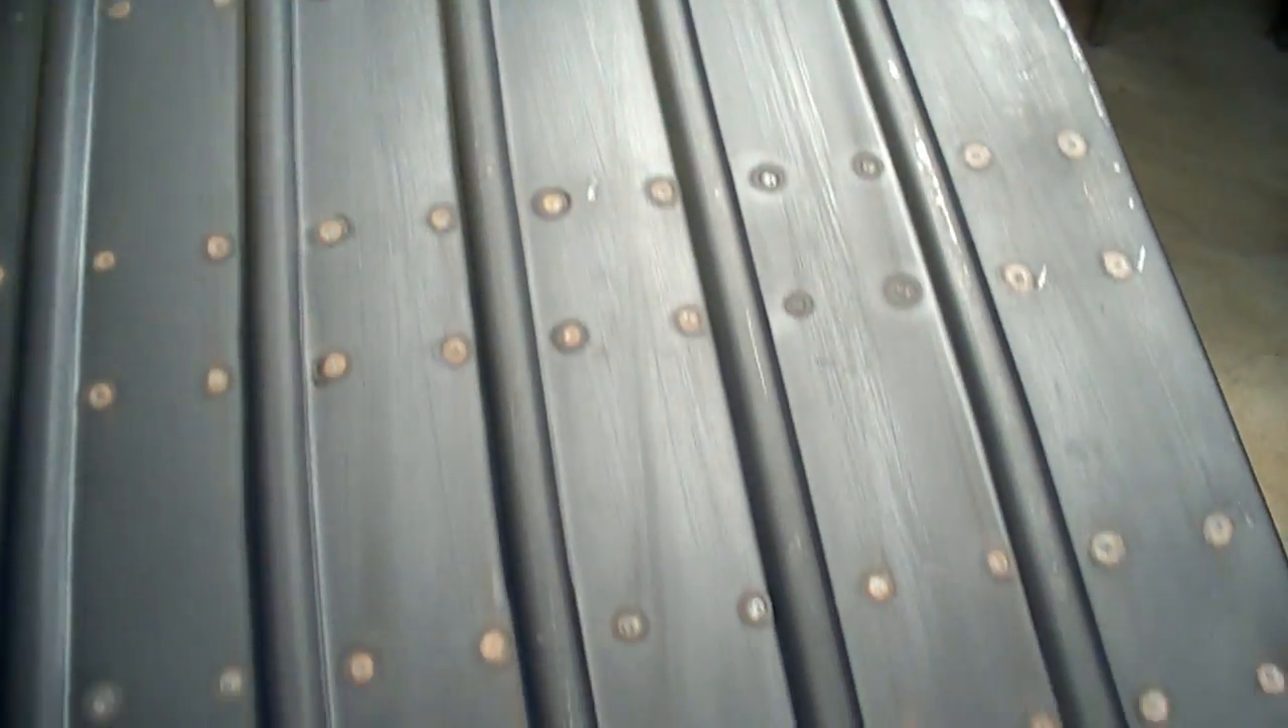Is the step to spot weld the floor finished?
Yes.